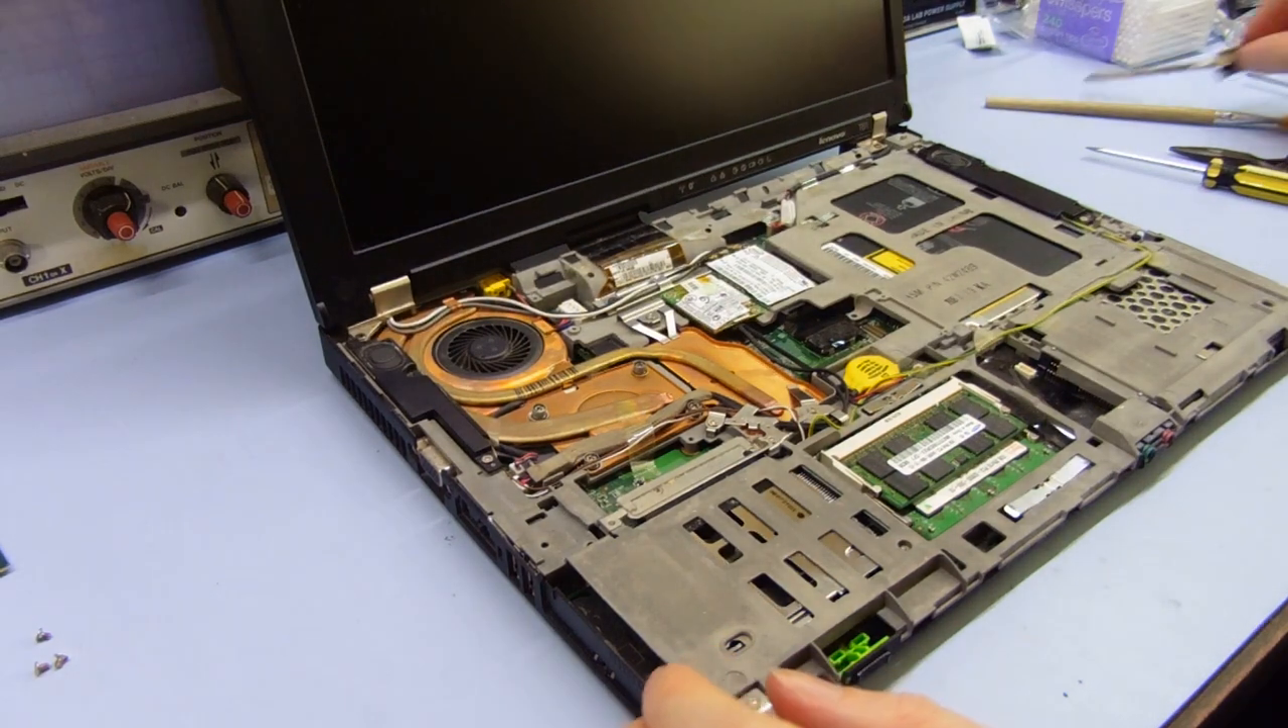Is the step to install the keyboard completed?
No.